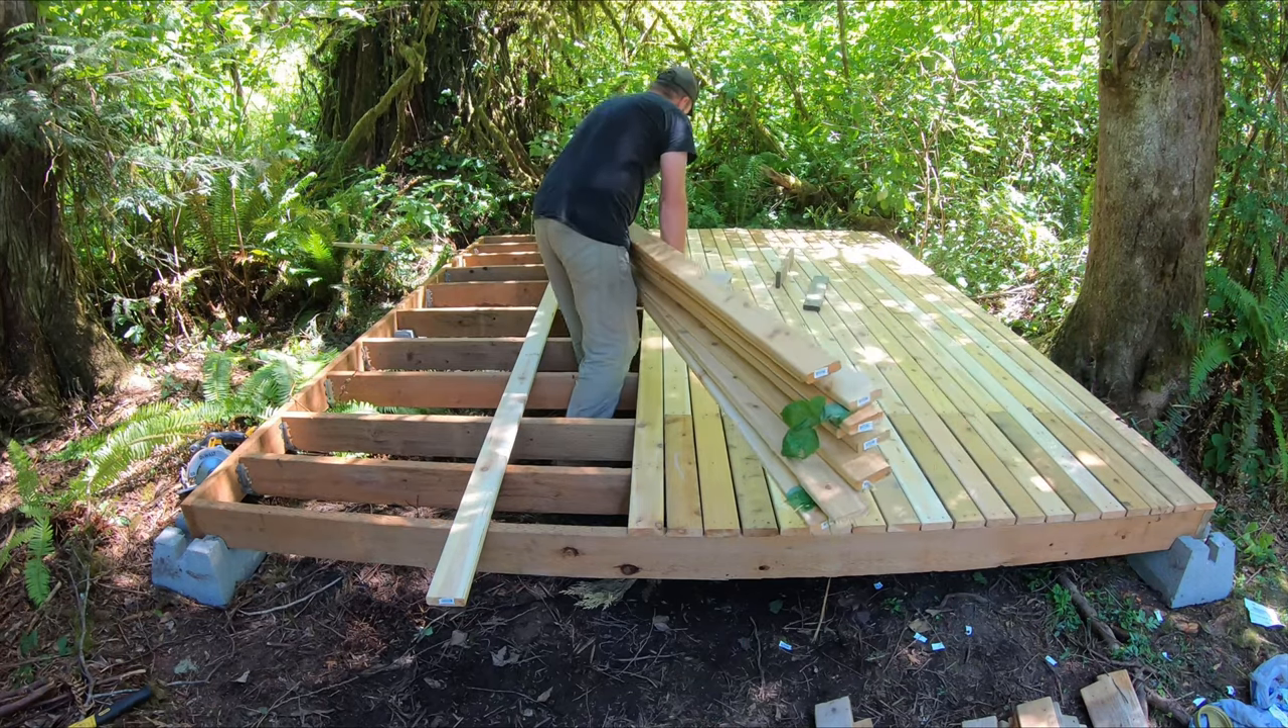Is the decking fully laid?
No.